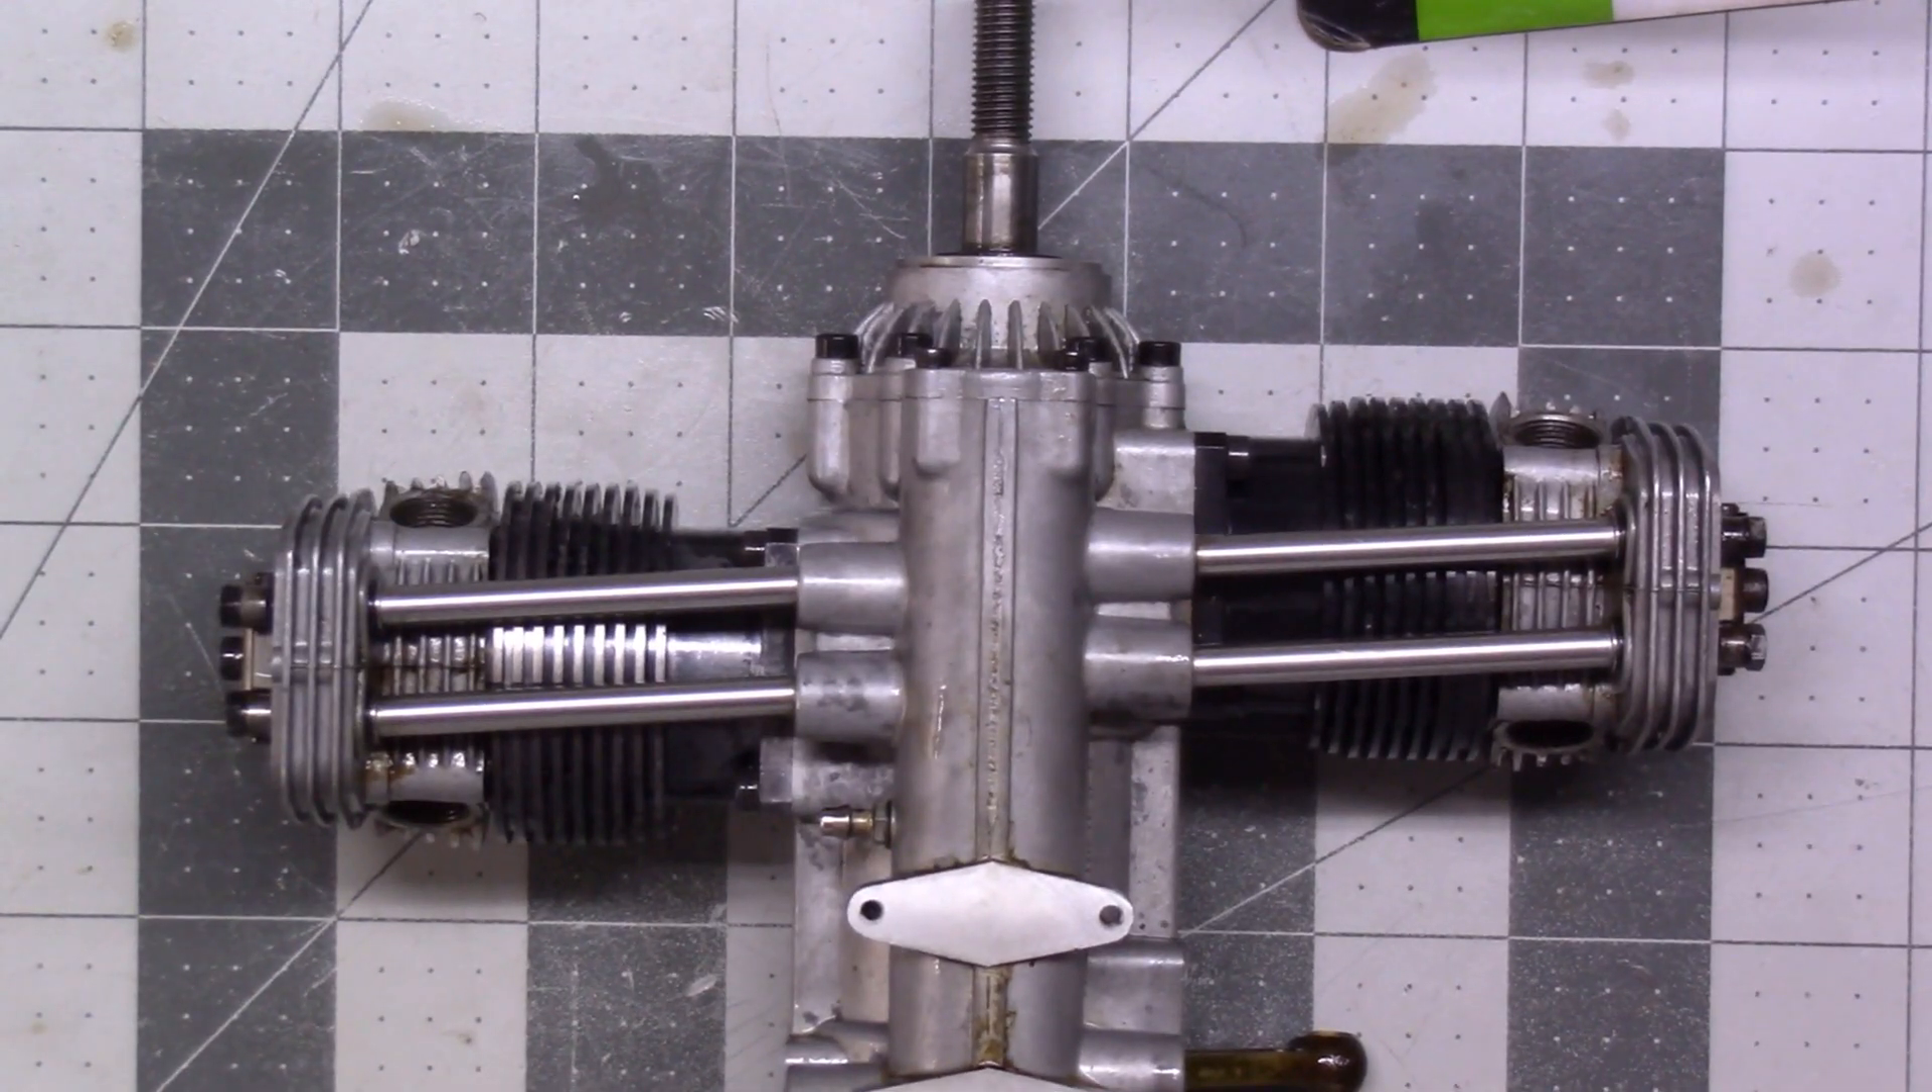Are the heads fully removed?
No.